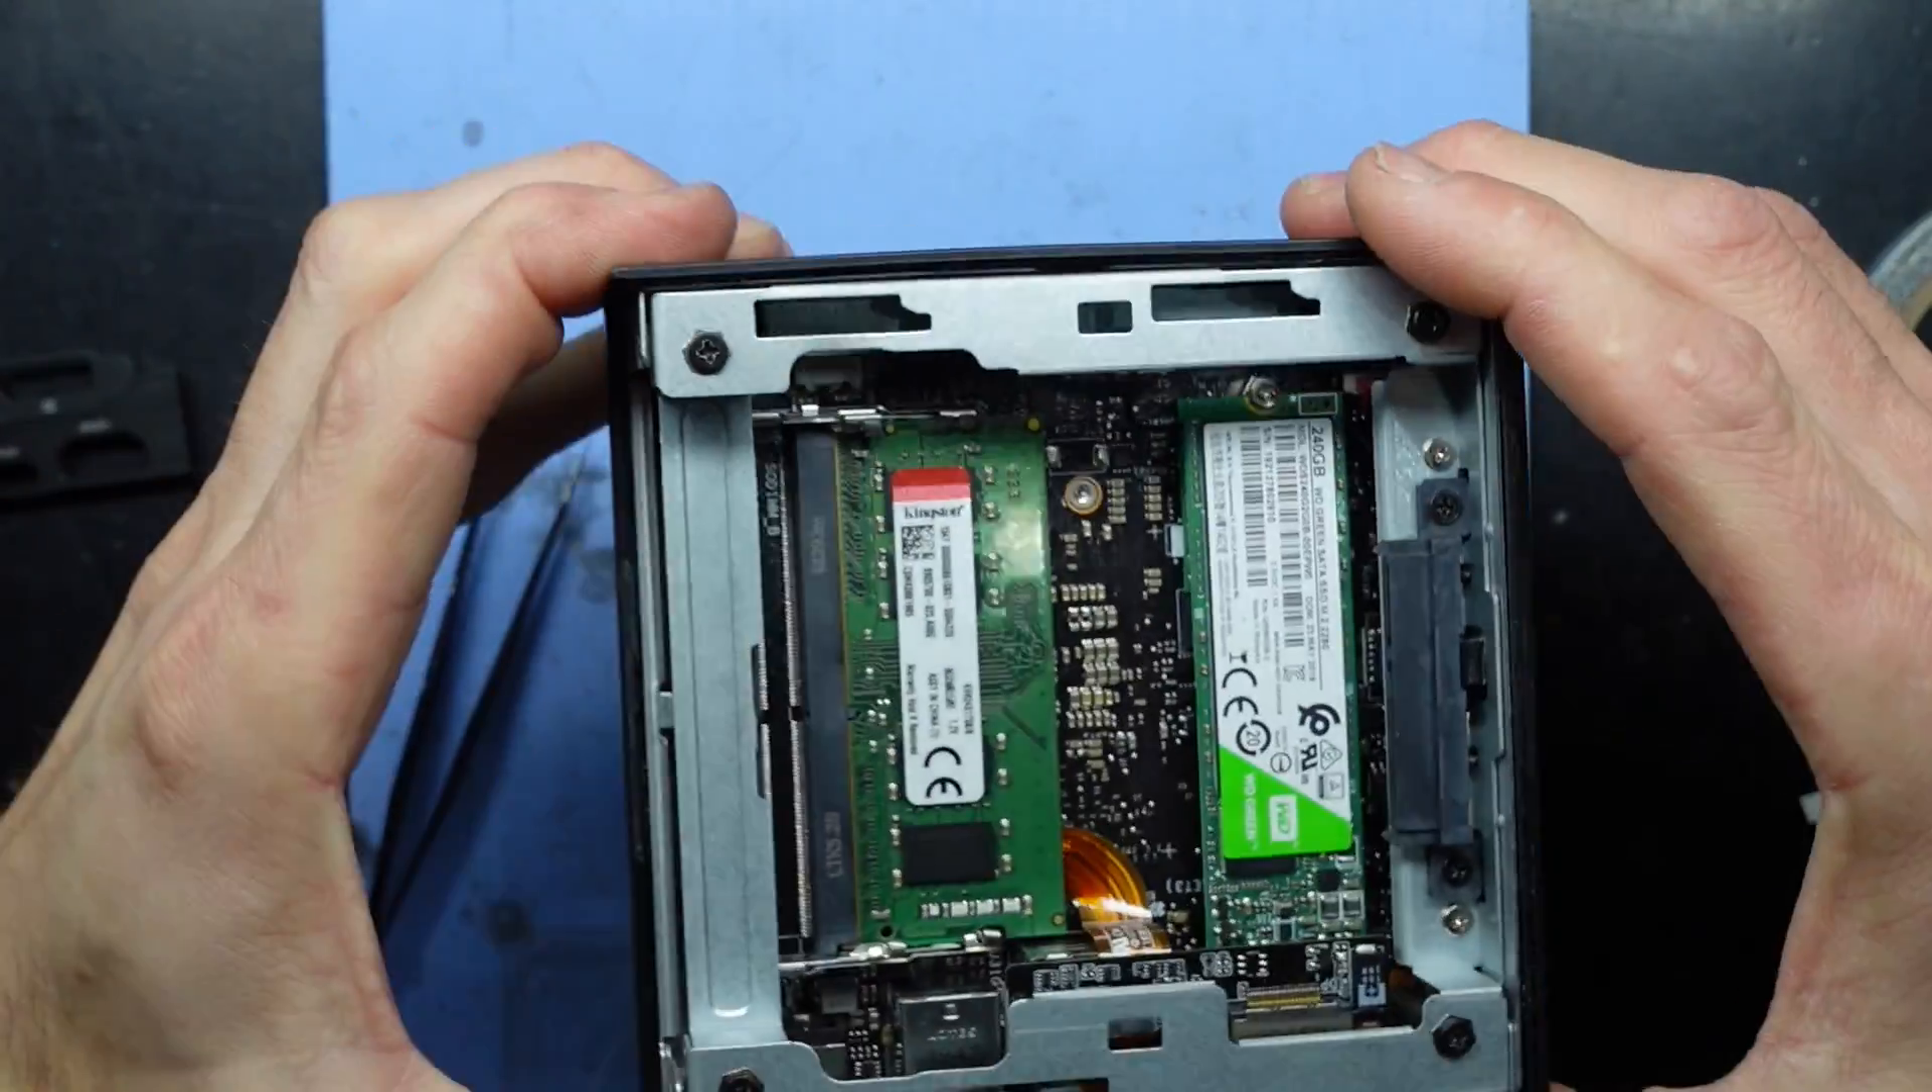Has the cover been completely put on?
No.